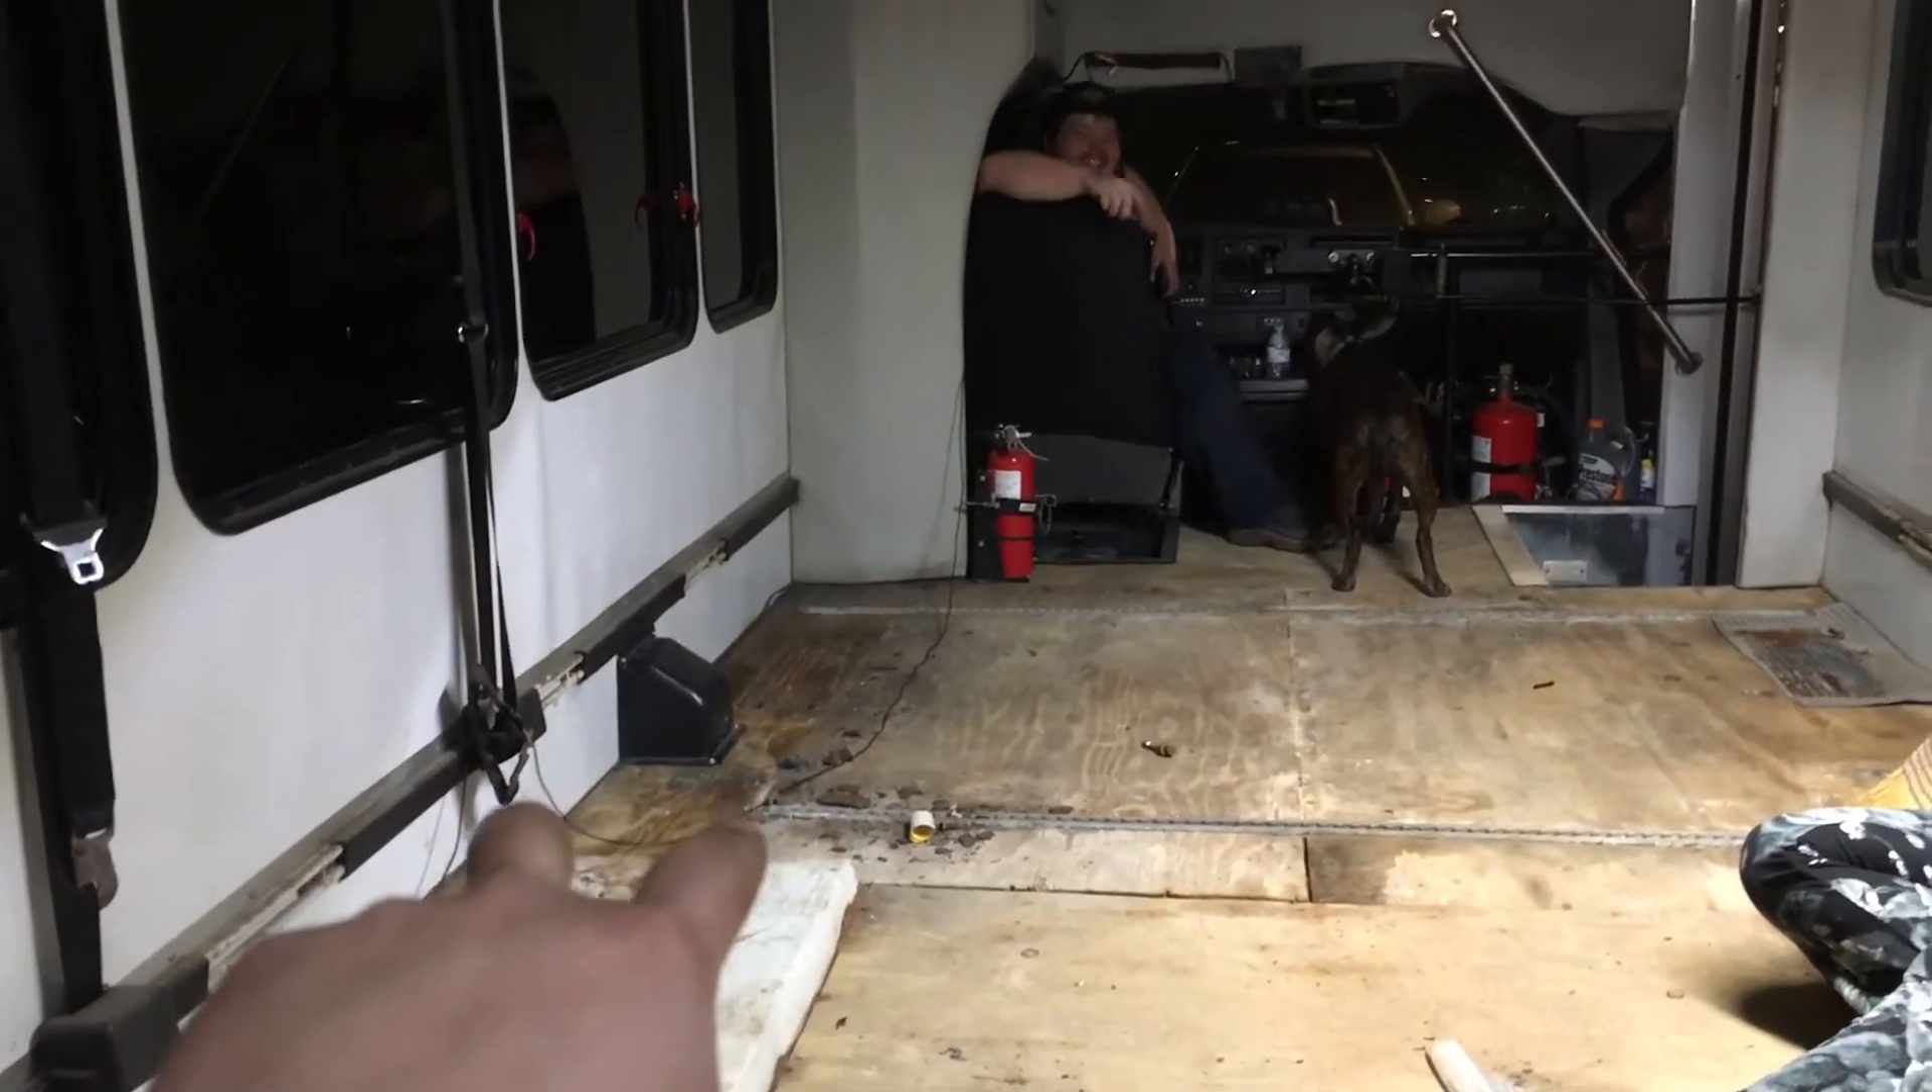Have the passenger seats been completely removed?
Yes.